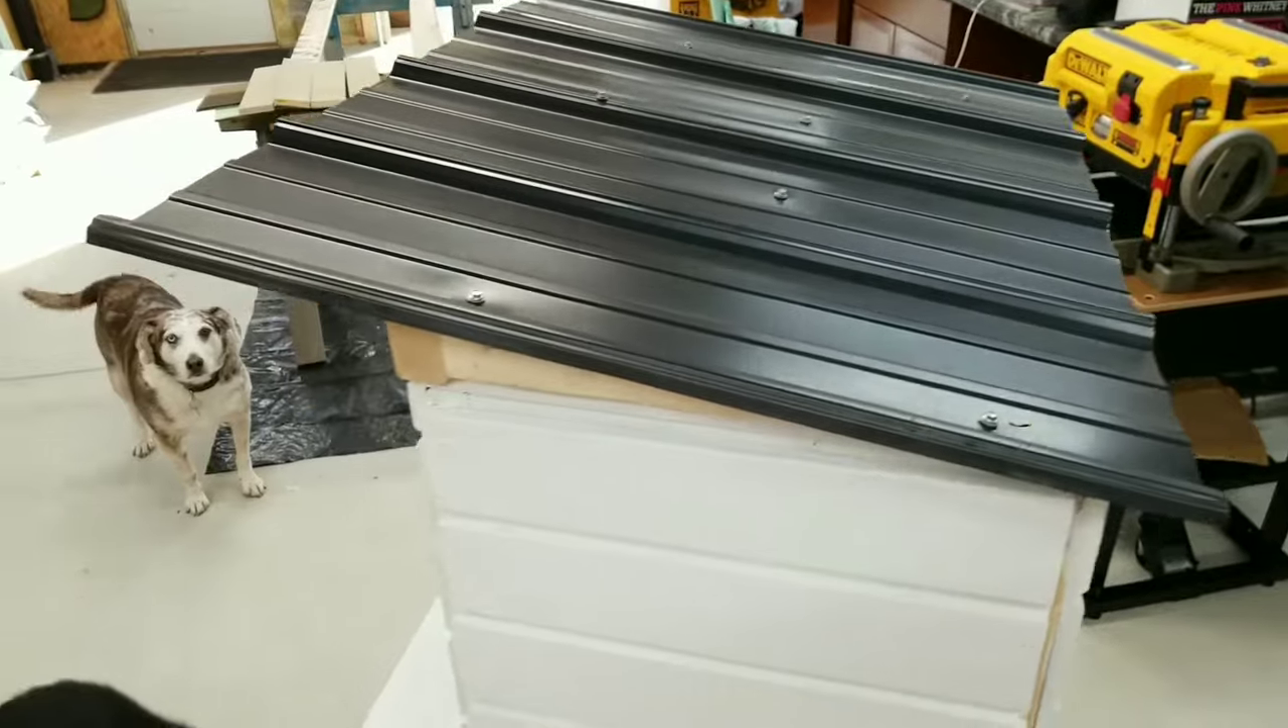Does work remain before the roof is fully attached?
No.